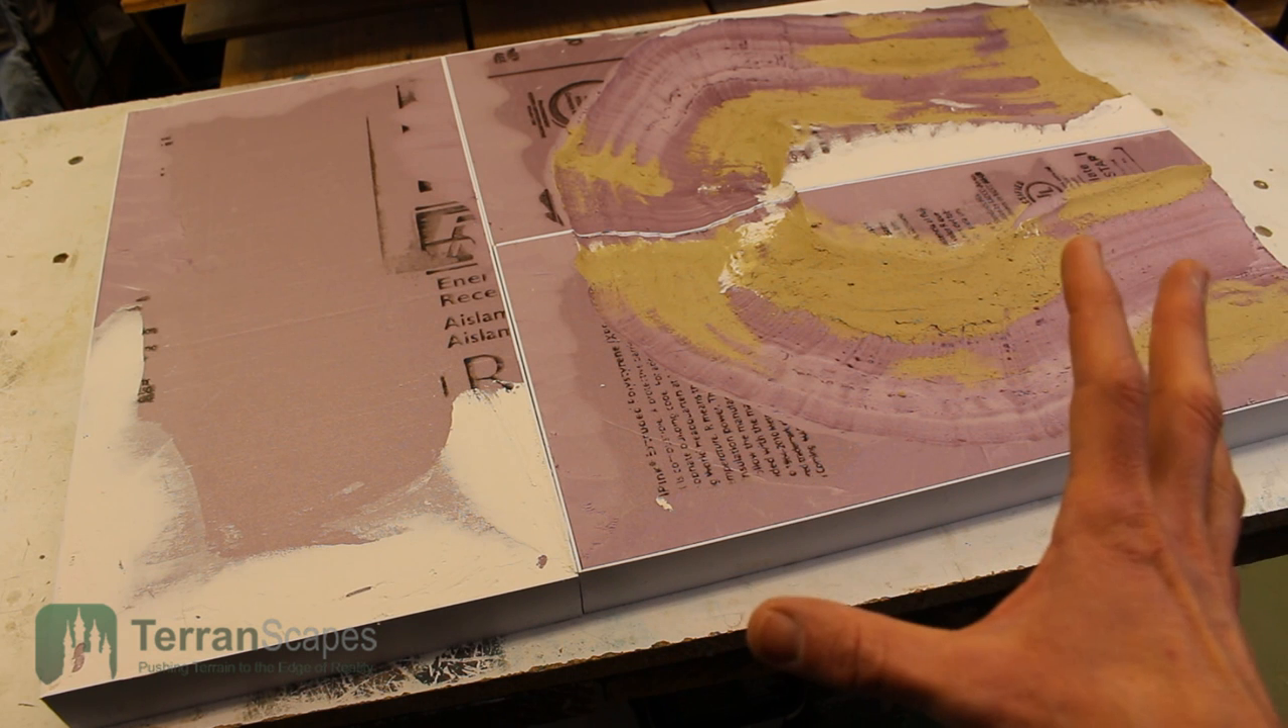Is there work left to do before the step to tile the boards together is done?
No.